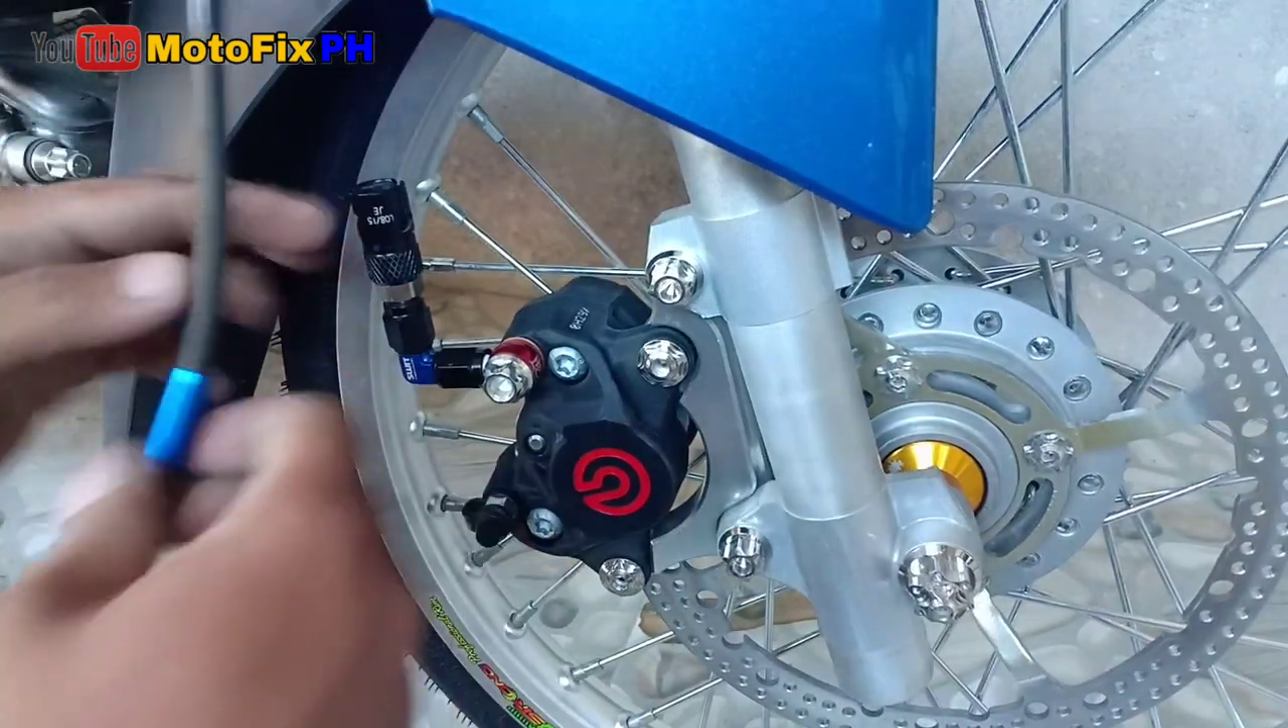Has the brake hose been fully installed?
No.